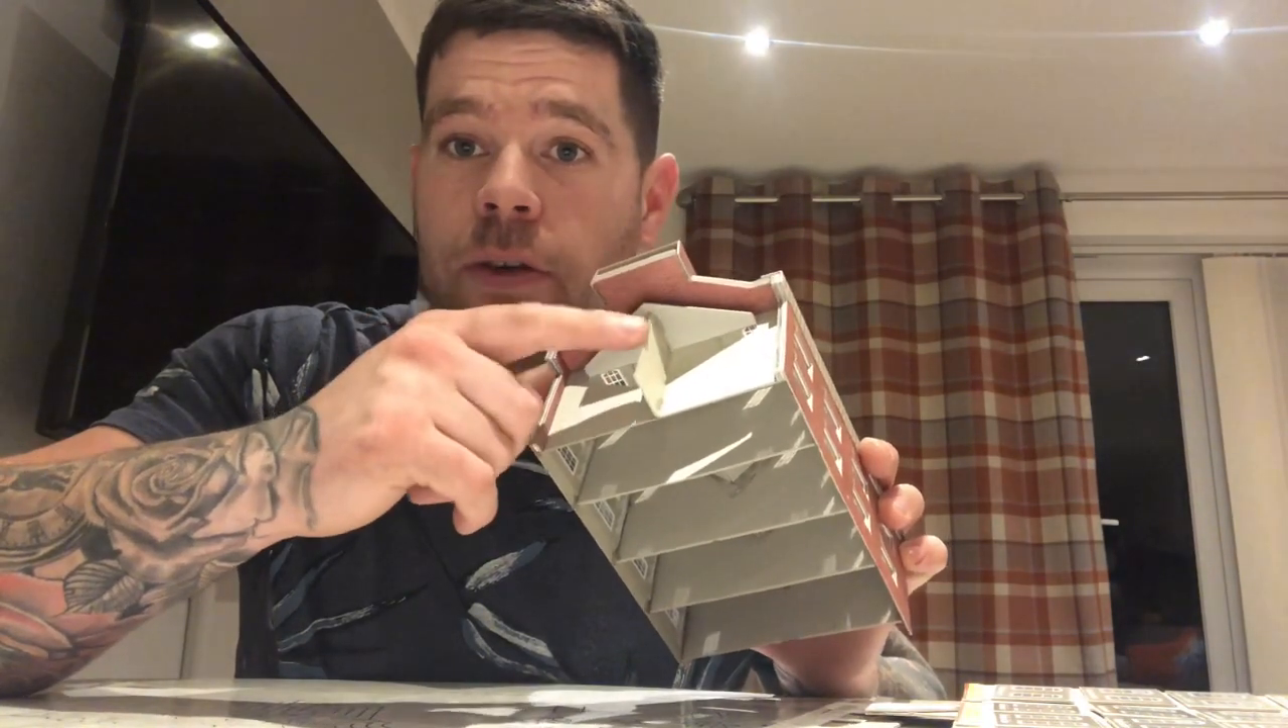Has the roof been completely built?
No.